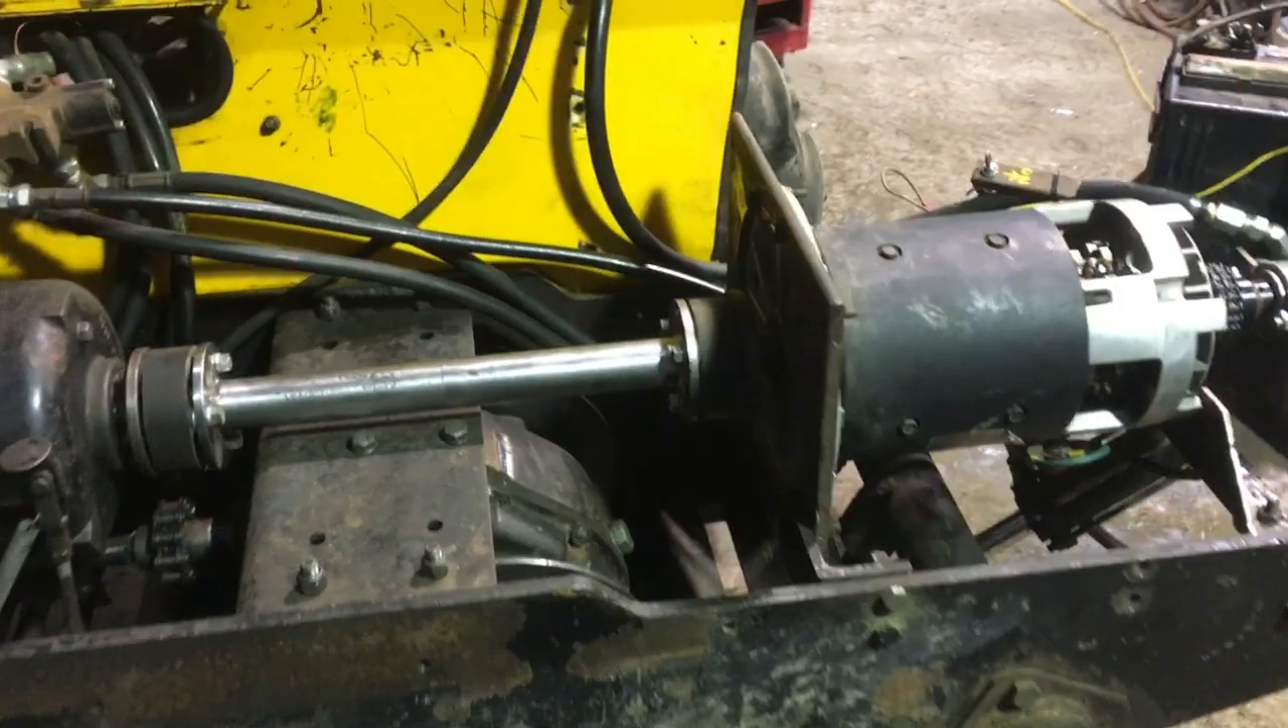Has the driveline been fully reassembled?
Yes.